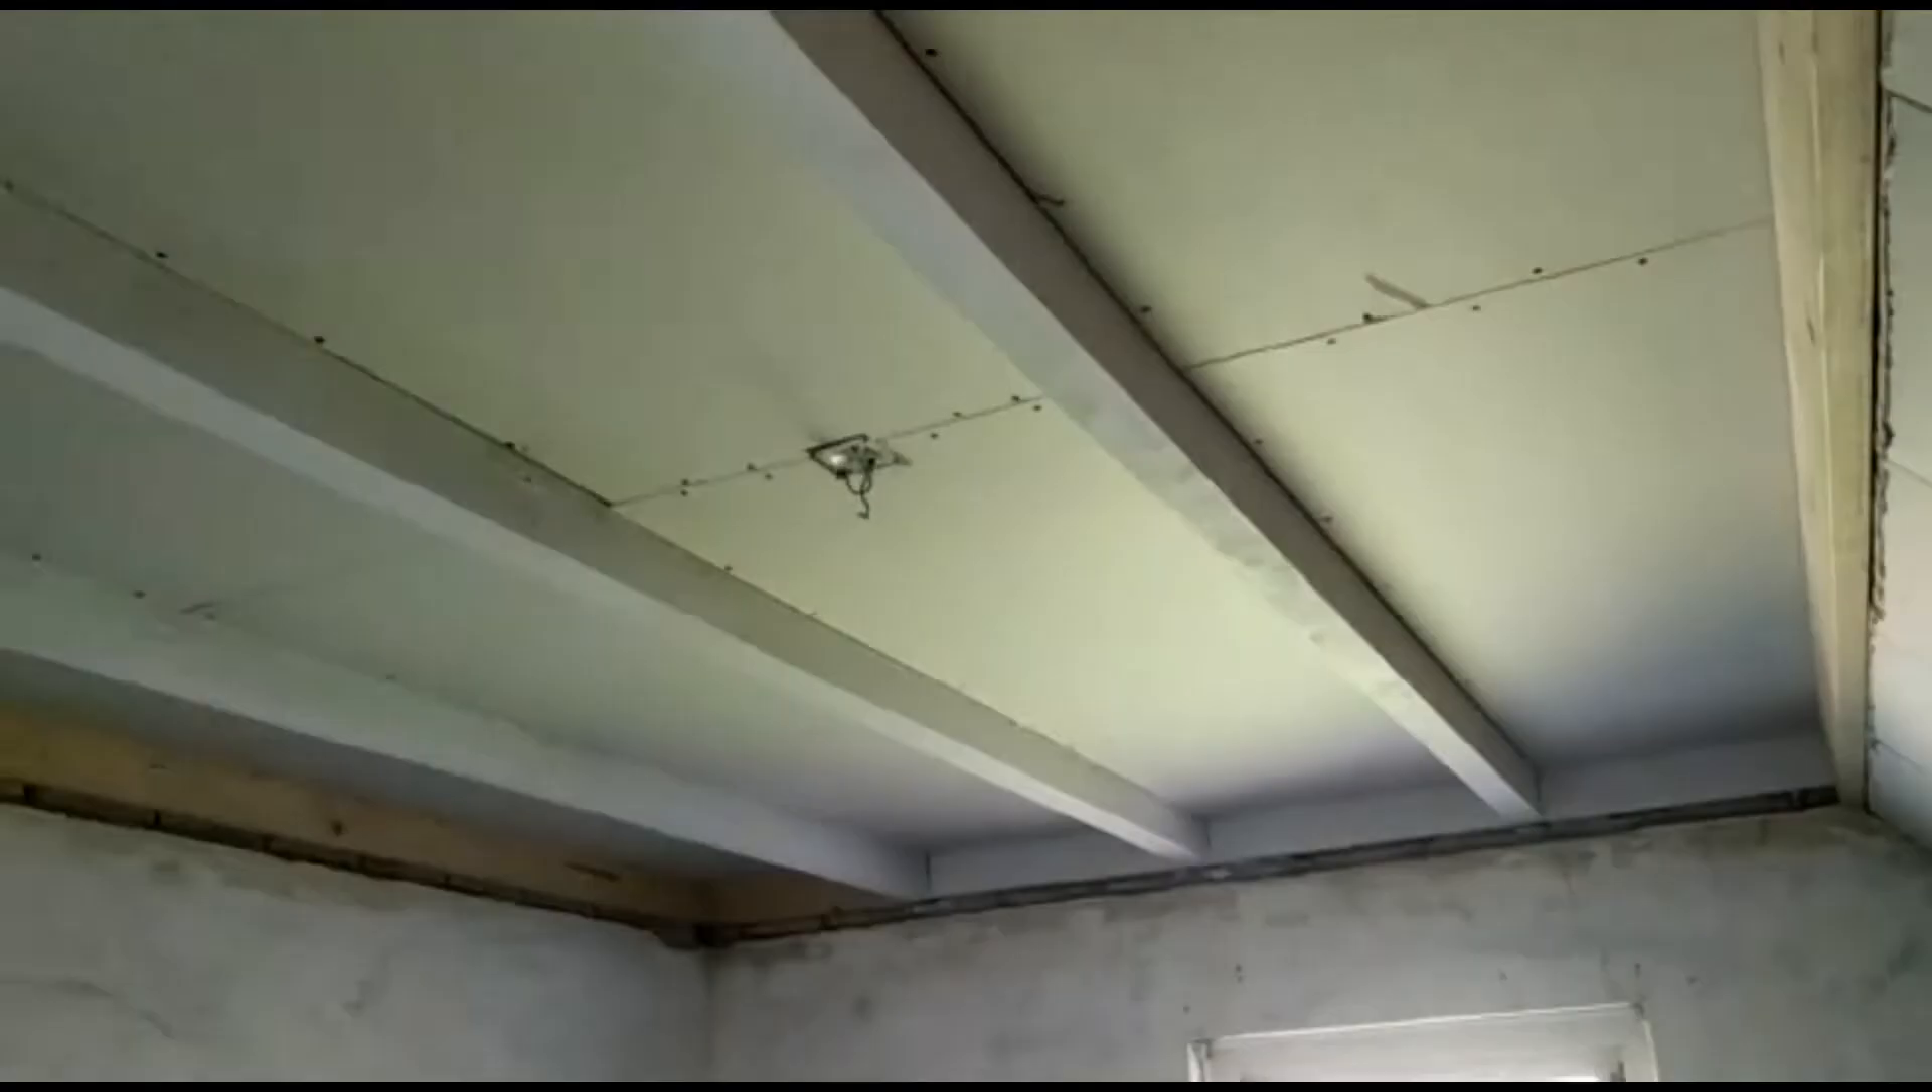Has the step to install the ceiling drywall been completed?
Yes.